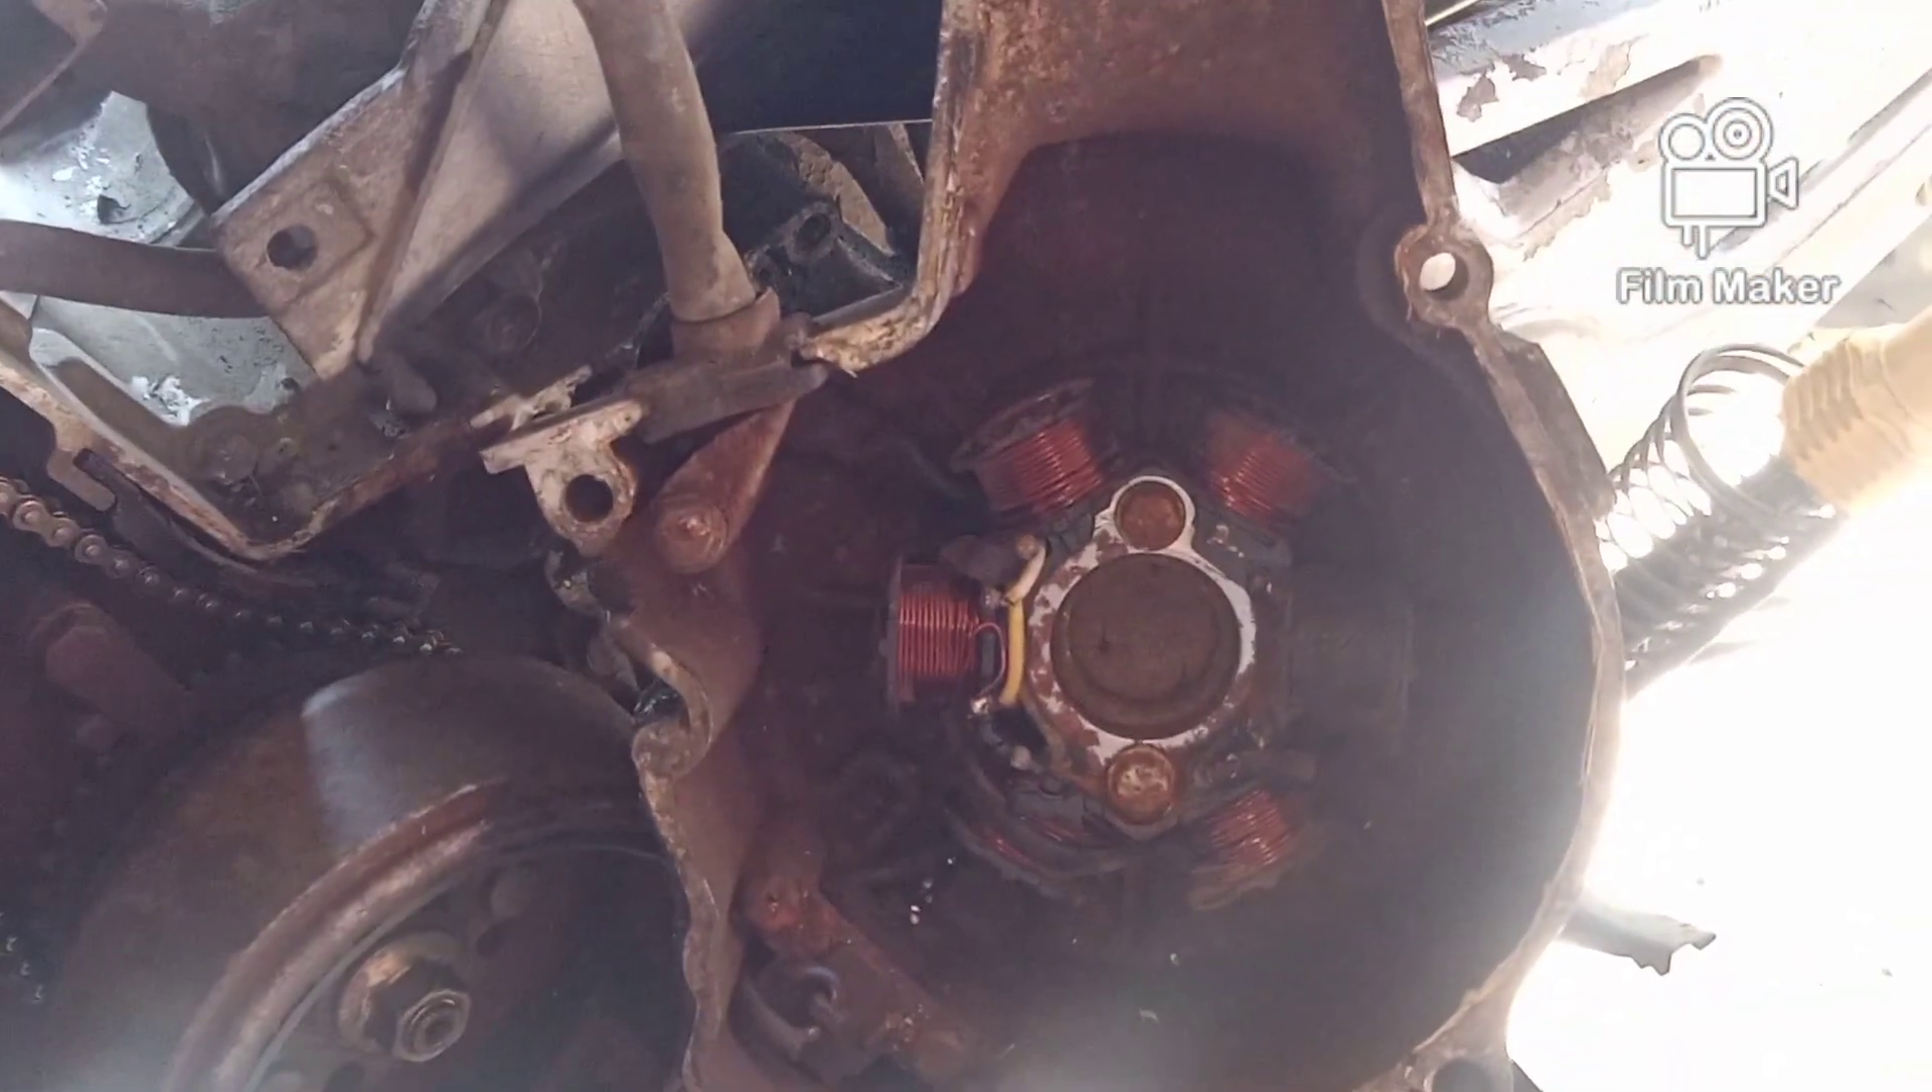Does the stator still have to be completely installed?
No.